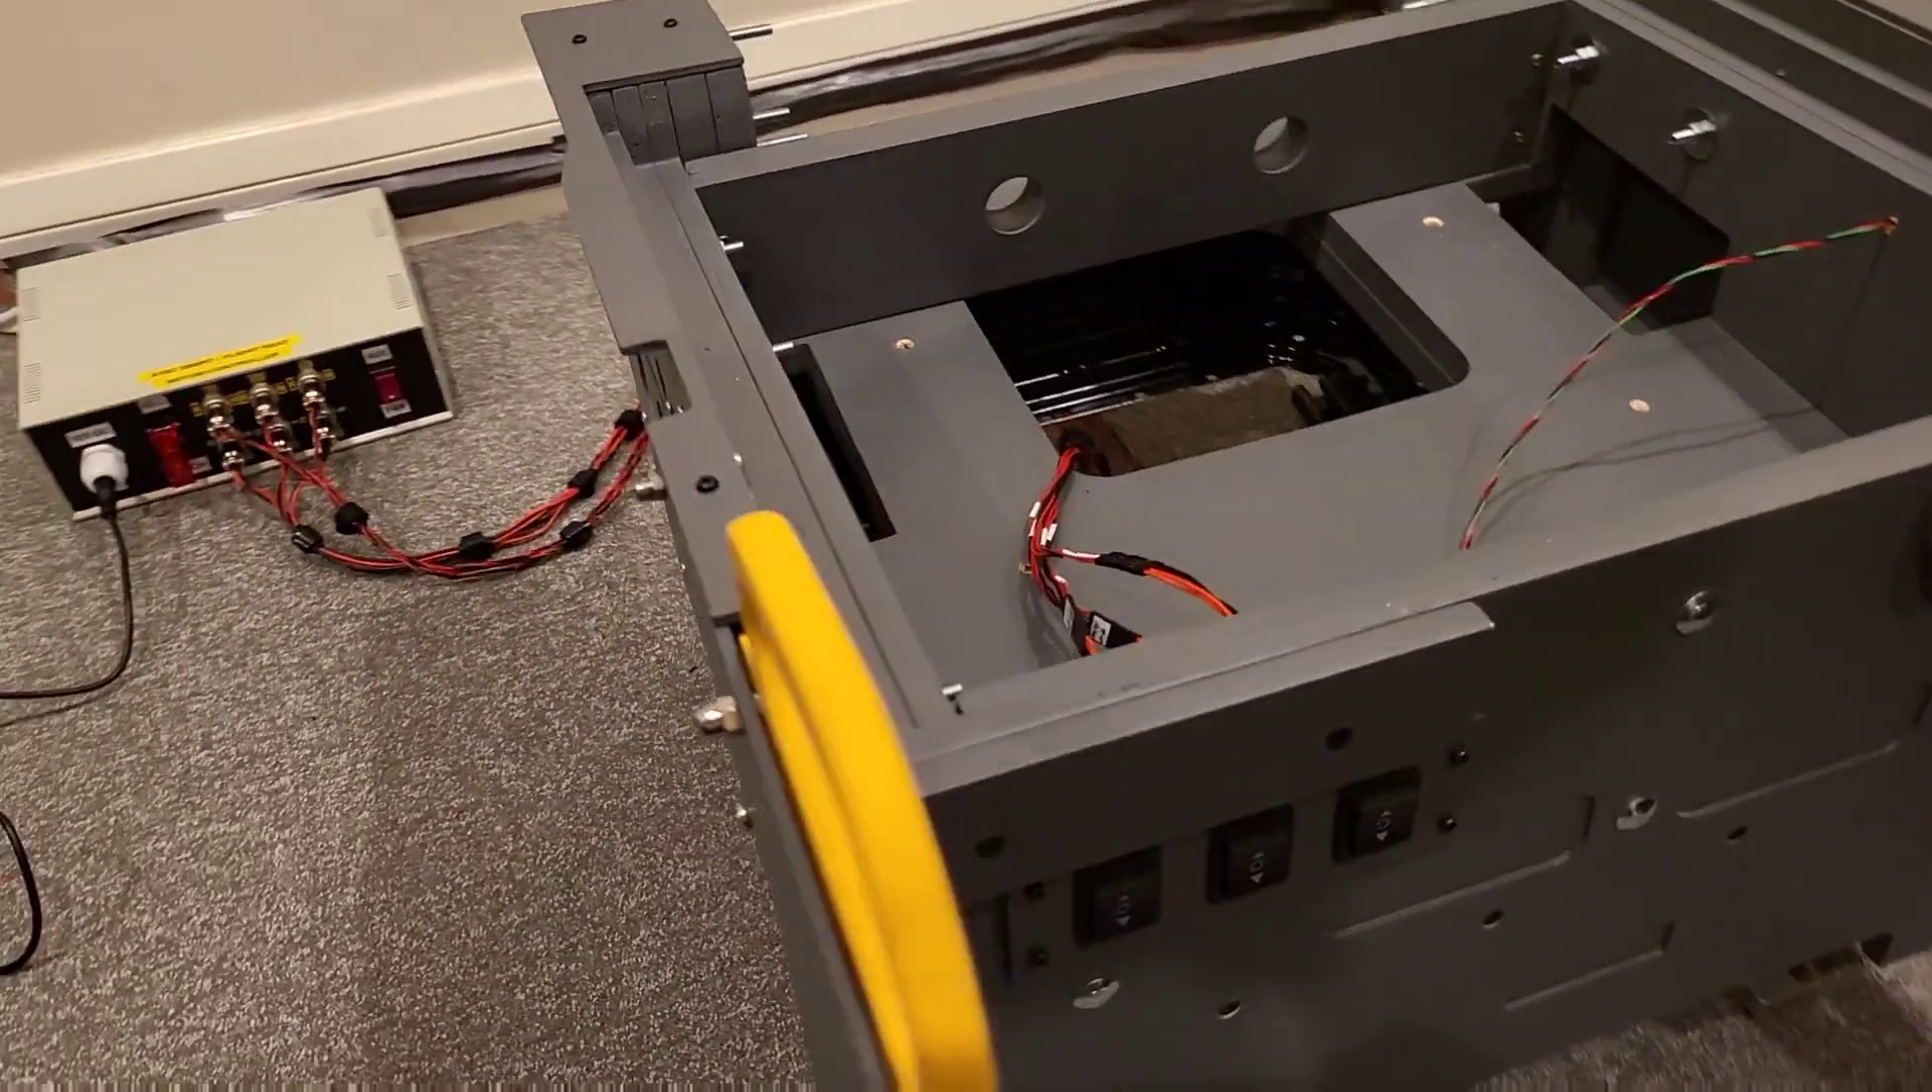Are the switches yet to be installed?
No.